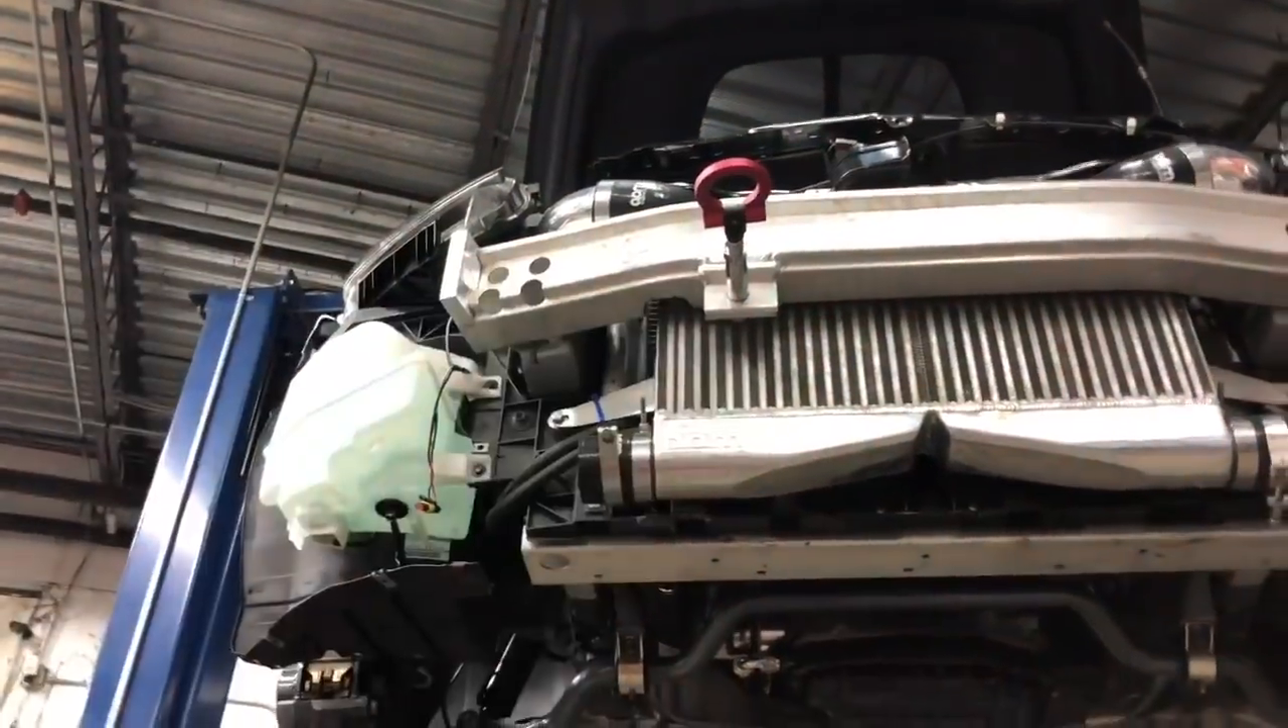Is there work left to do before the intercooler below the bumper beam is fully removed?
Yes.